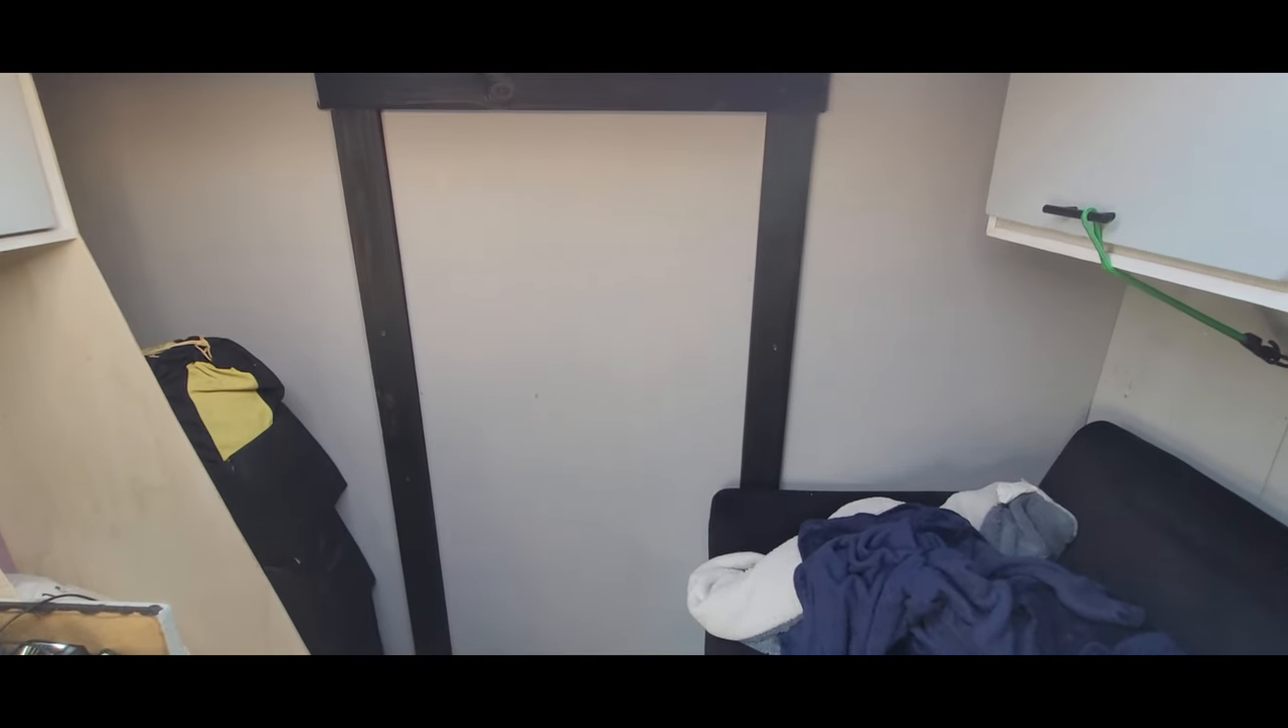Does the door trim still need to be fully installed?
No.